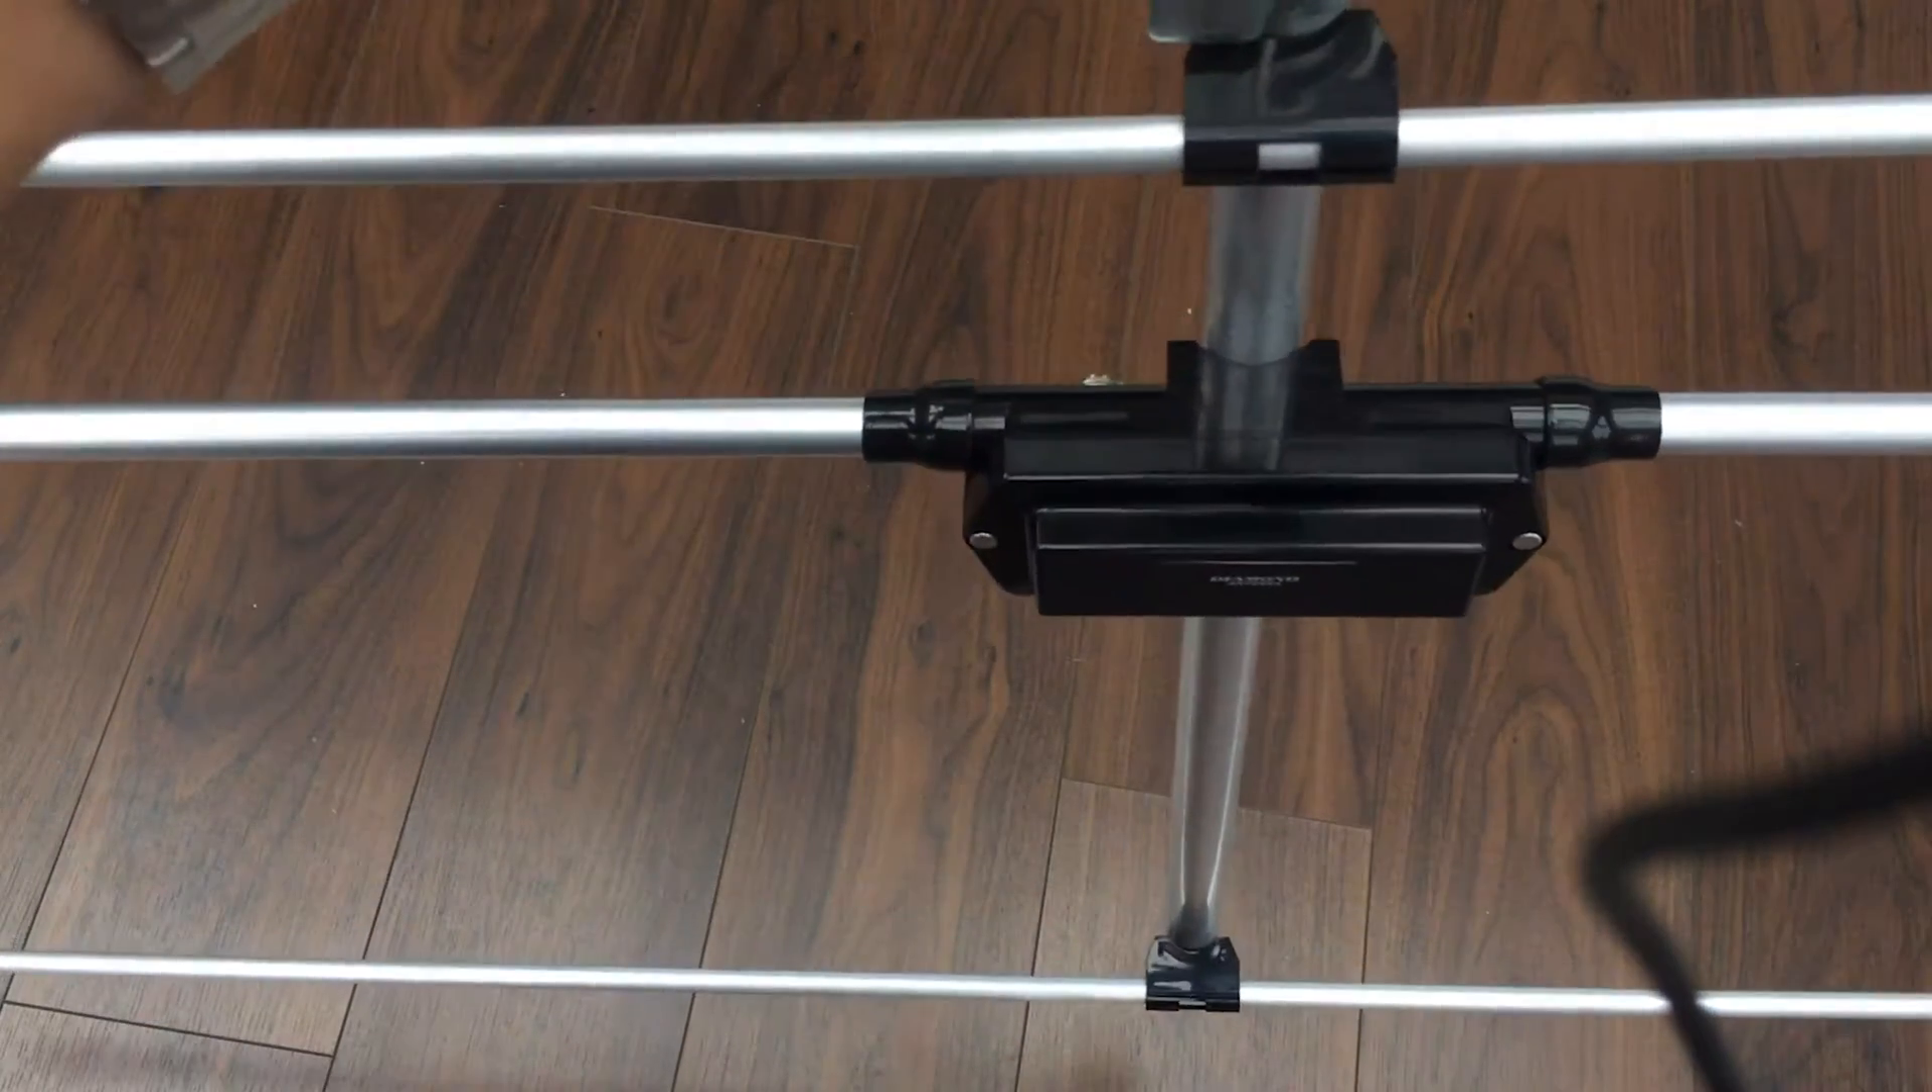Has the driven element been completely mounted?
Yes.